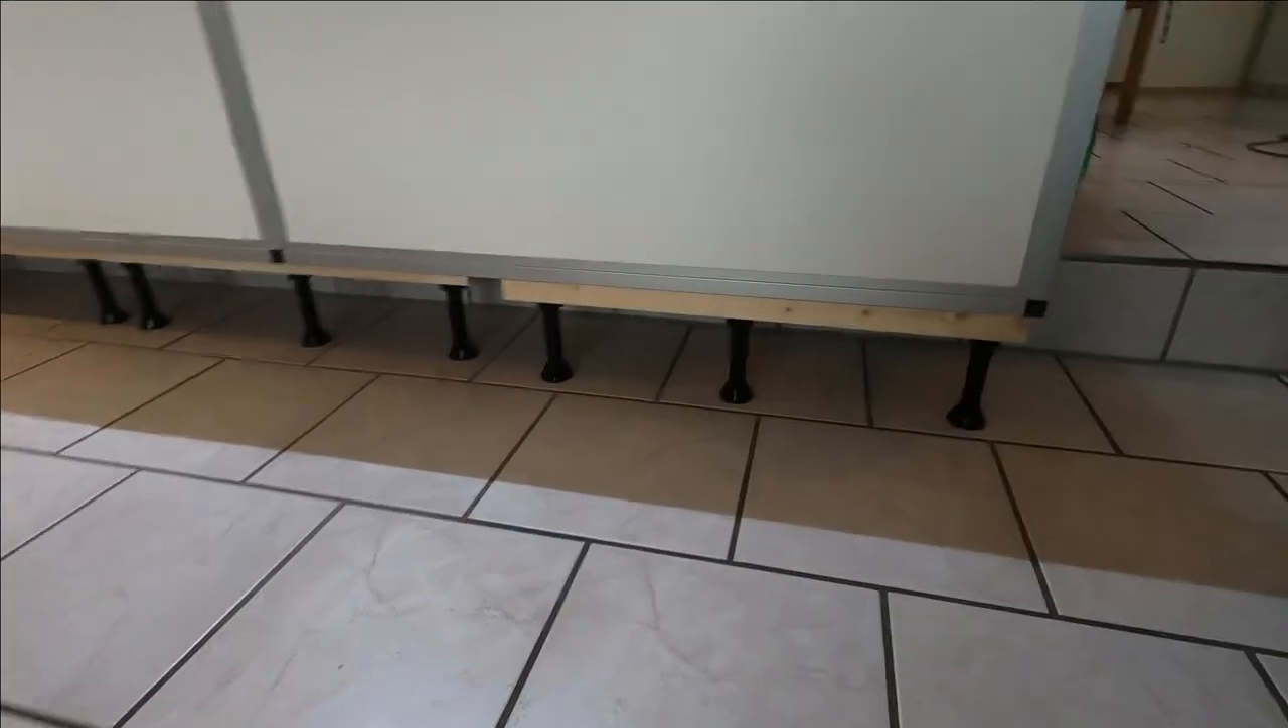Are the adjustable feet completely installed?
Yes.